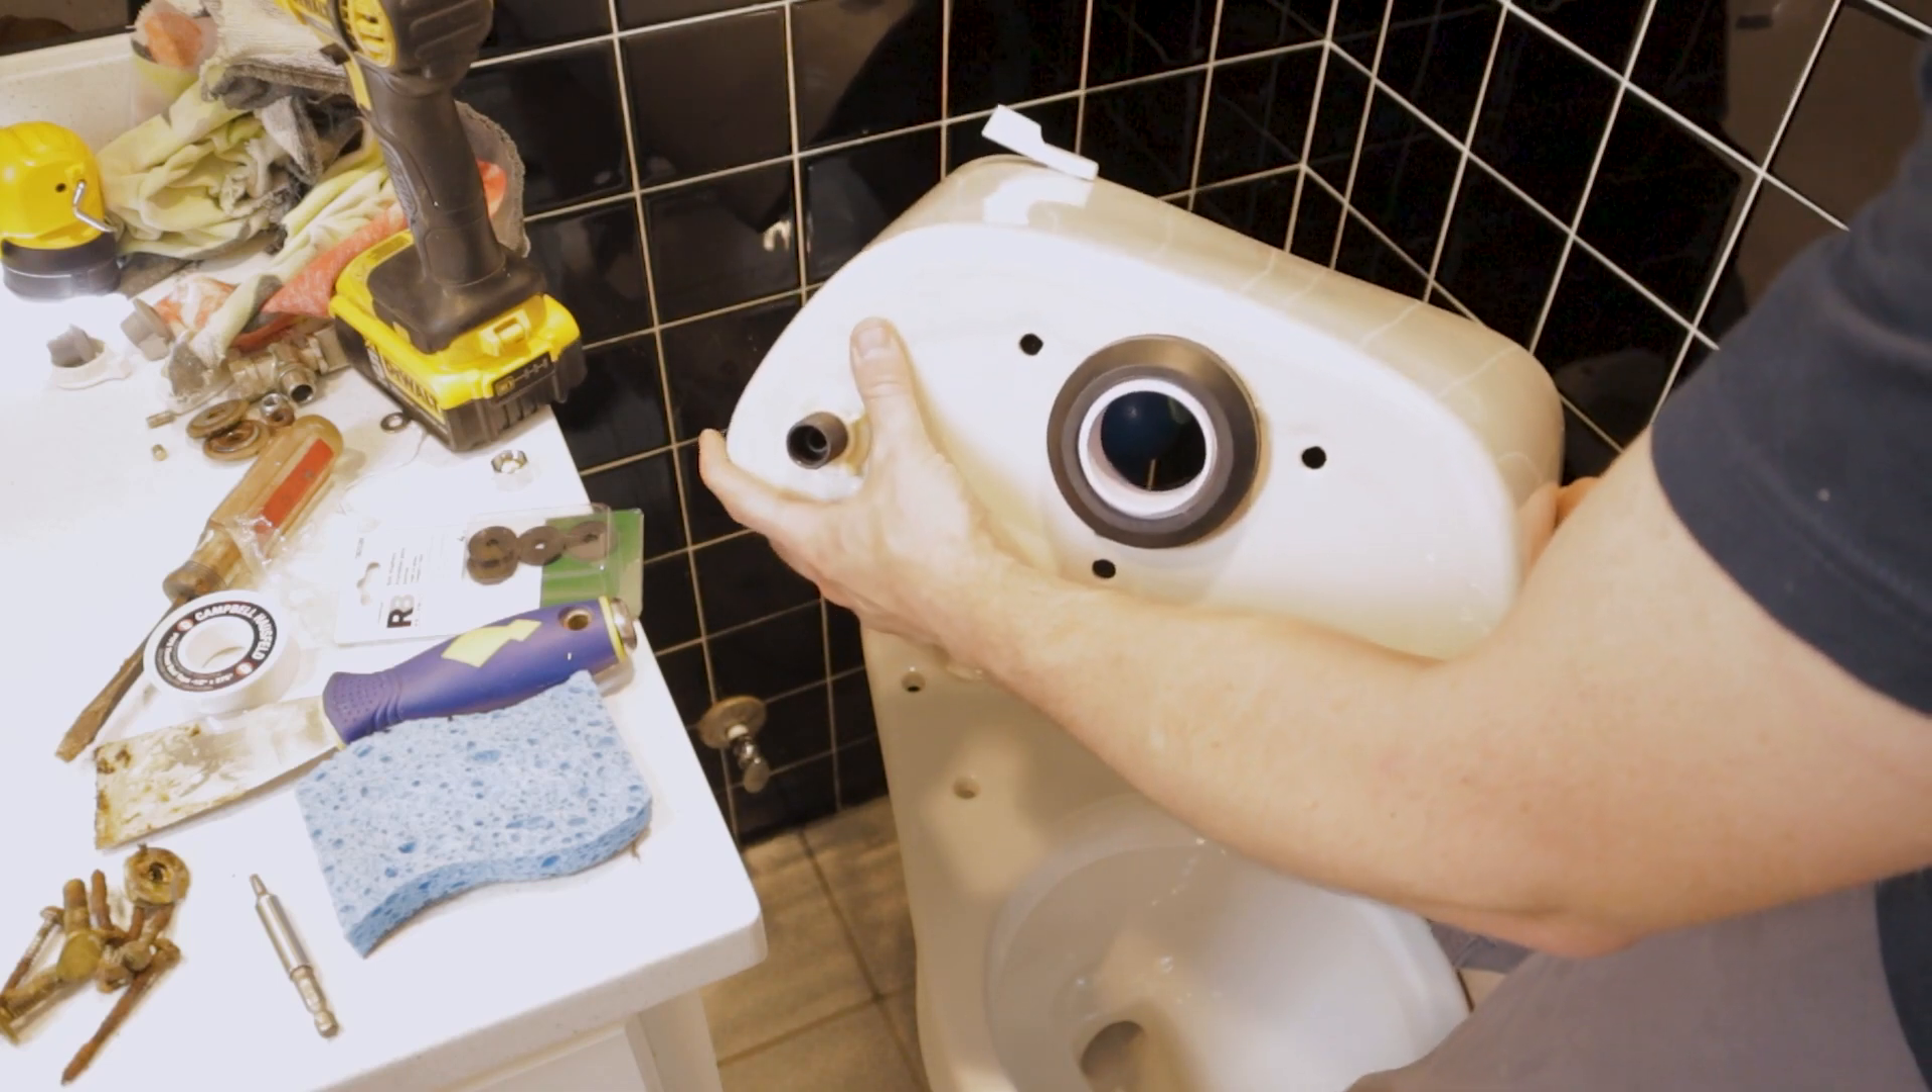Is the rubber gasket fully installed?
Yes.